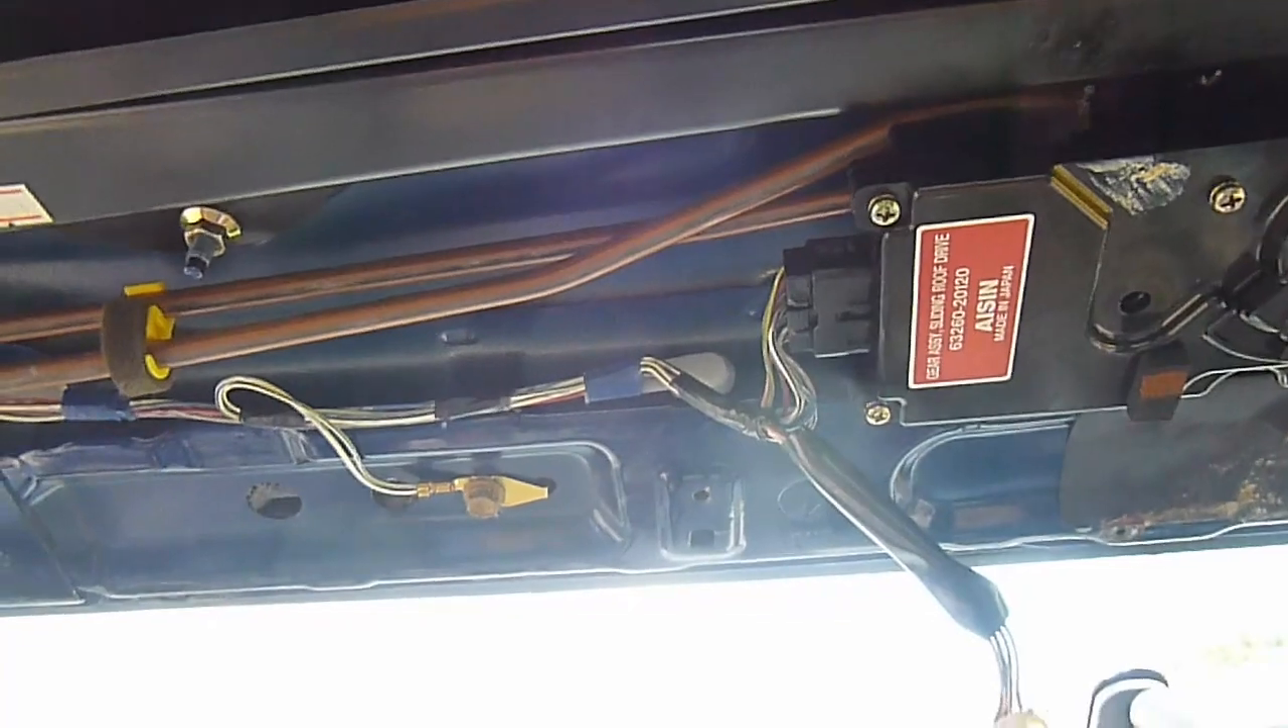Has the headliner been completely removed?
Yes.